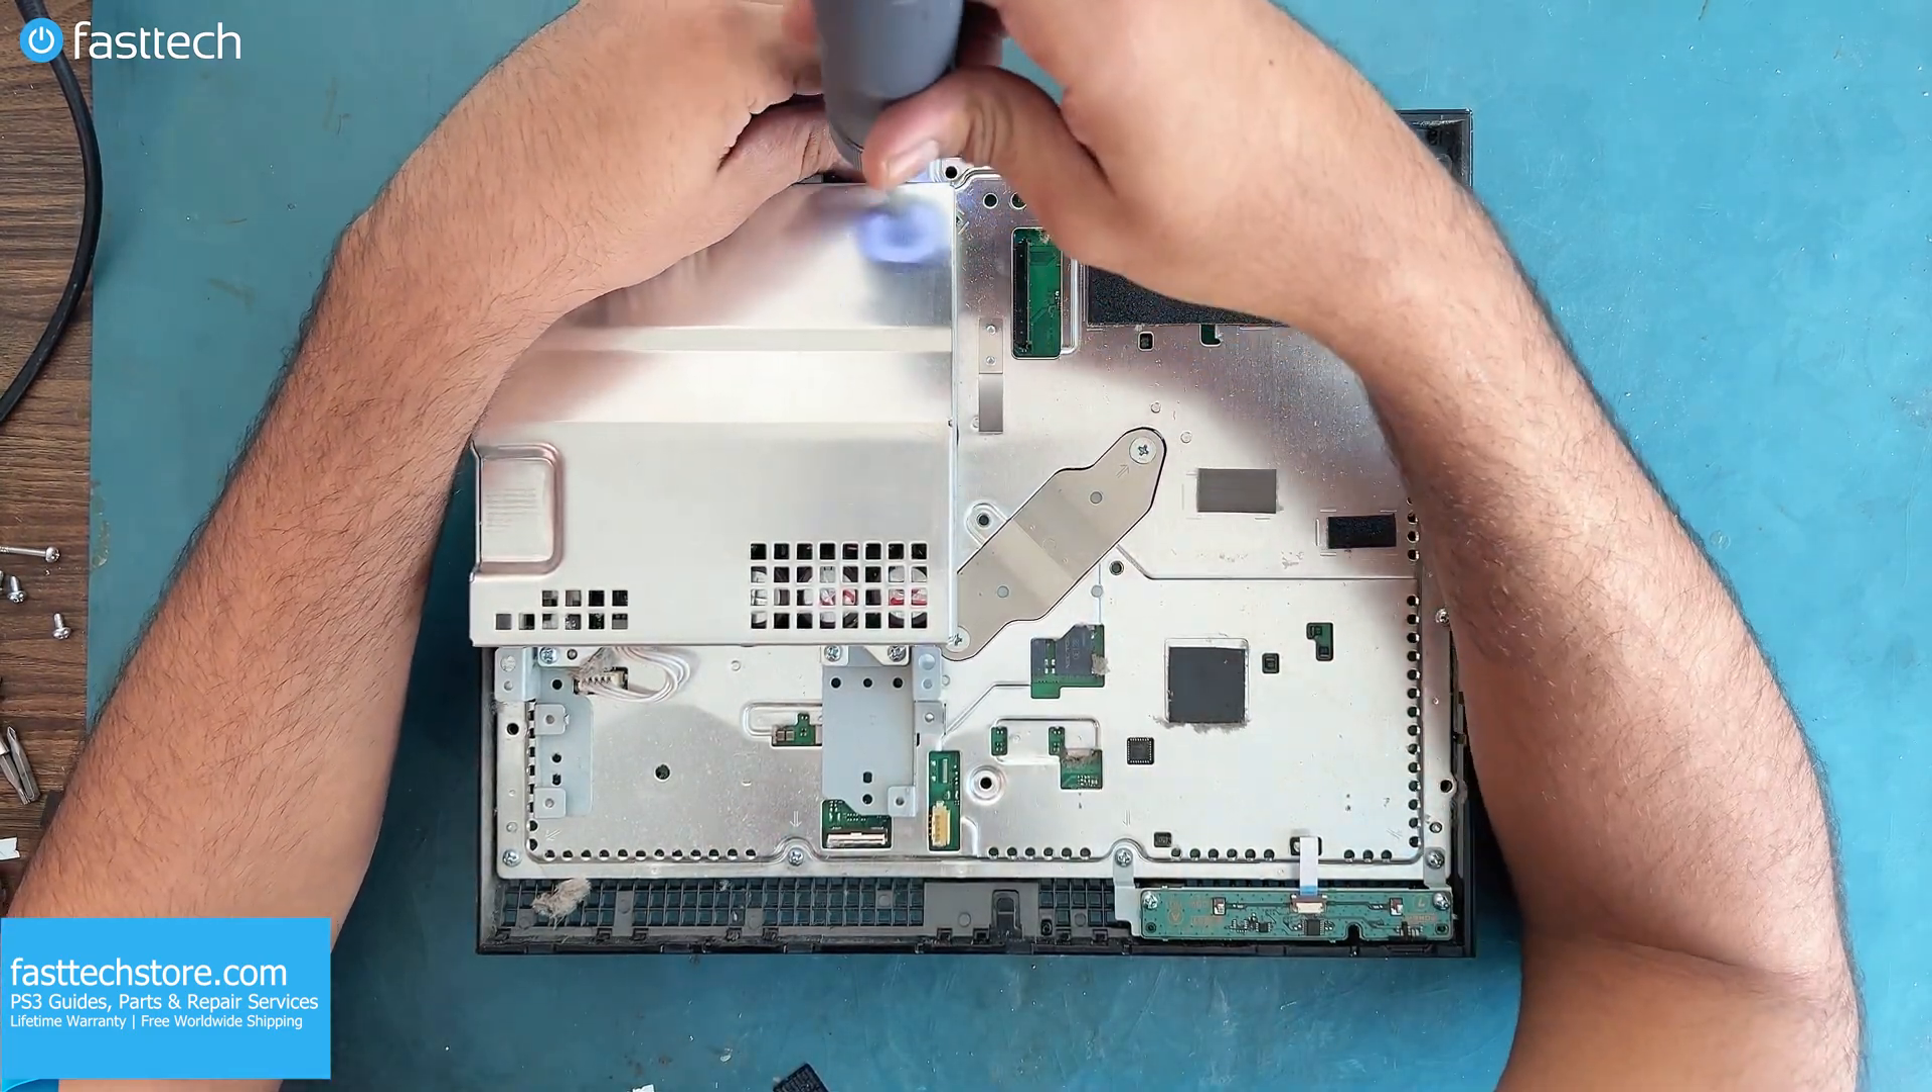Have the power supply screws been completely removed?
No.